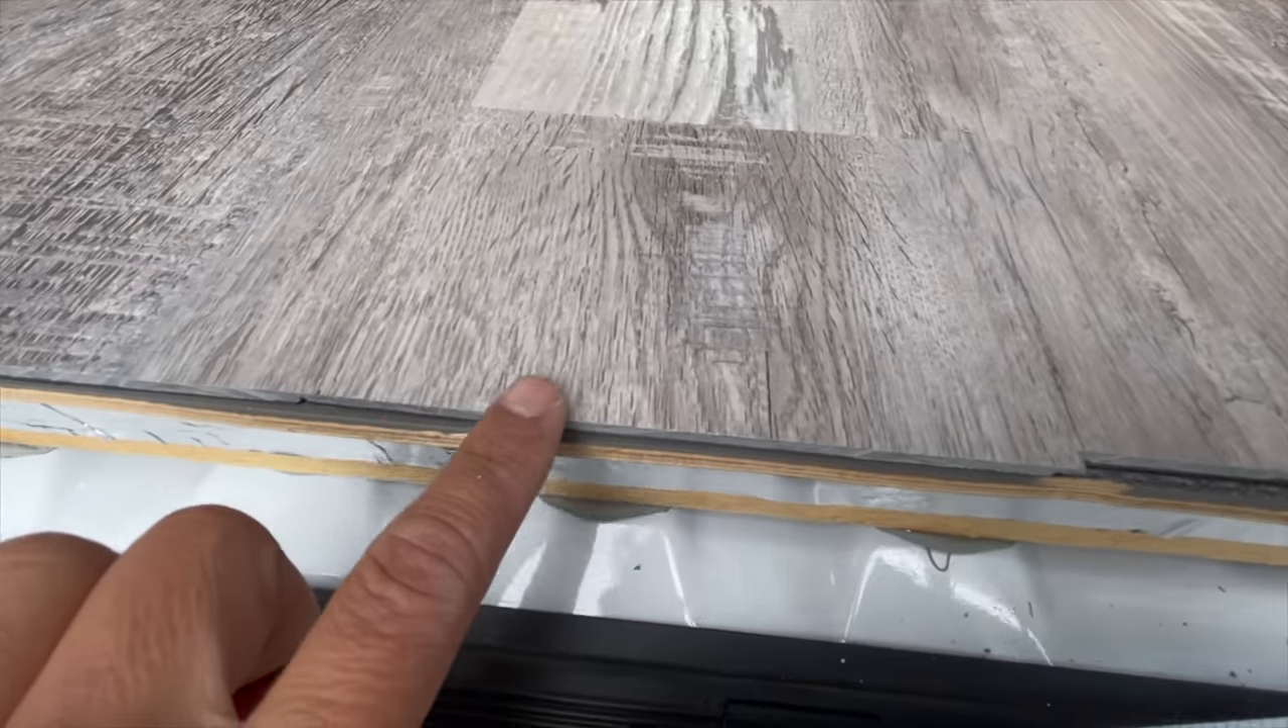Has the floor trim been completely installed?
No.